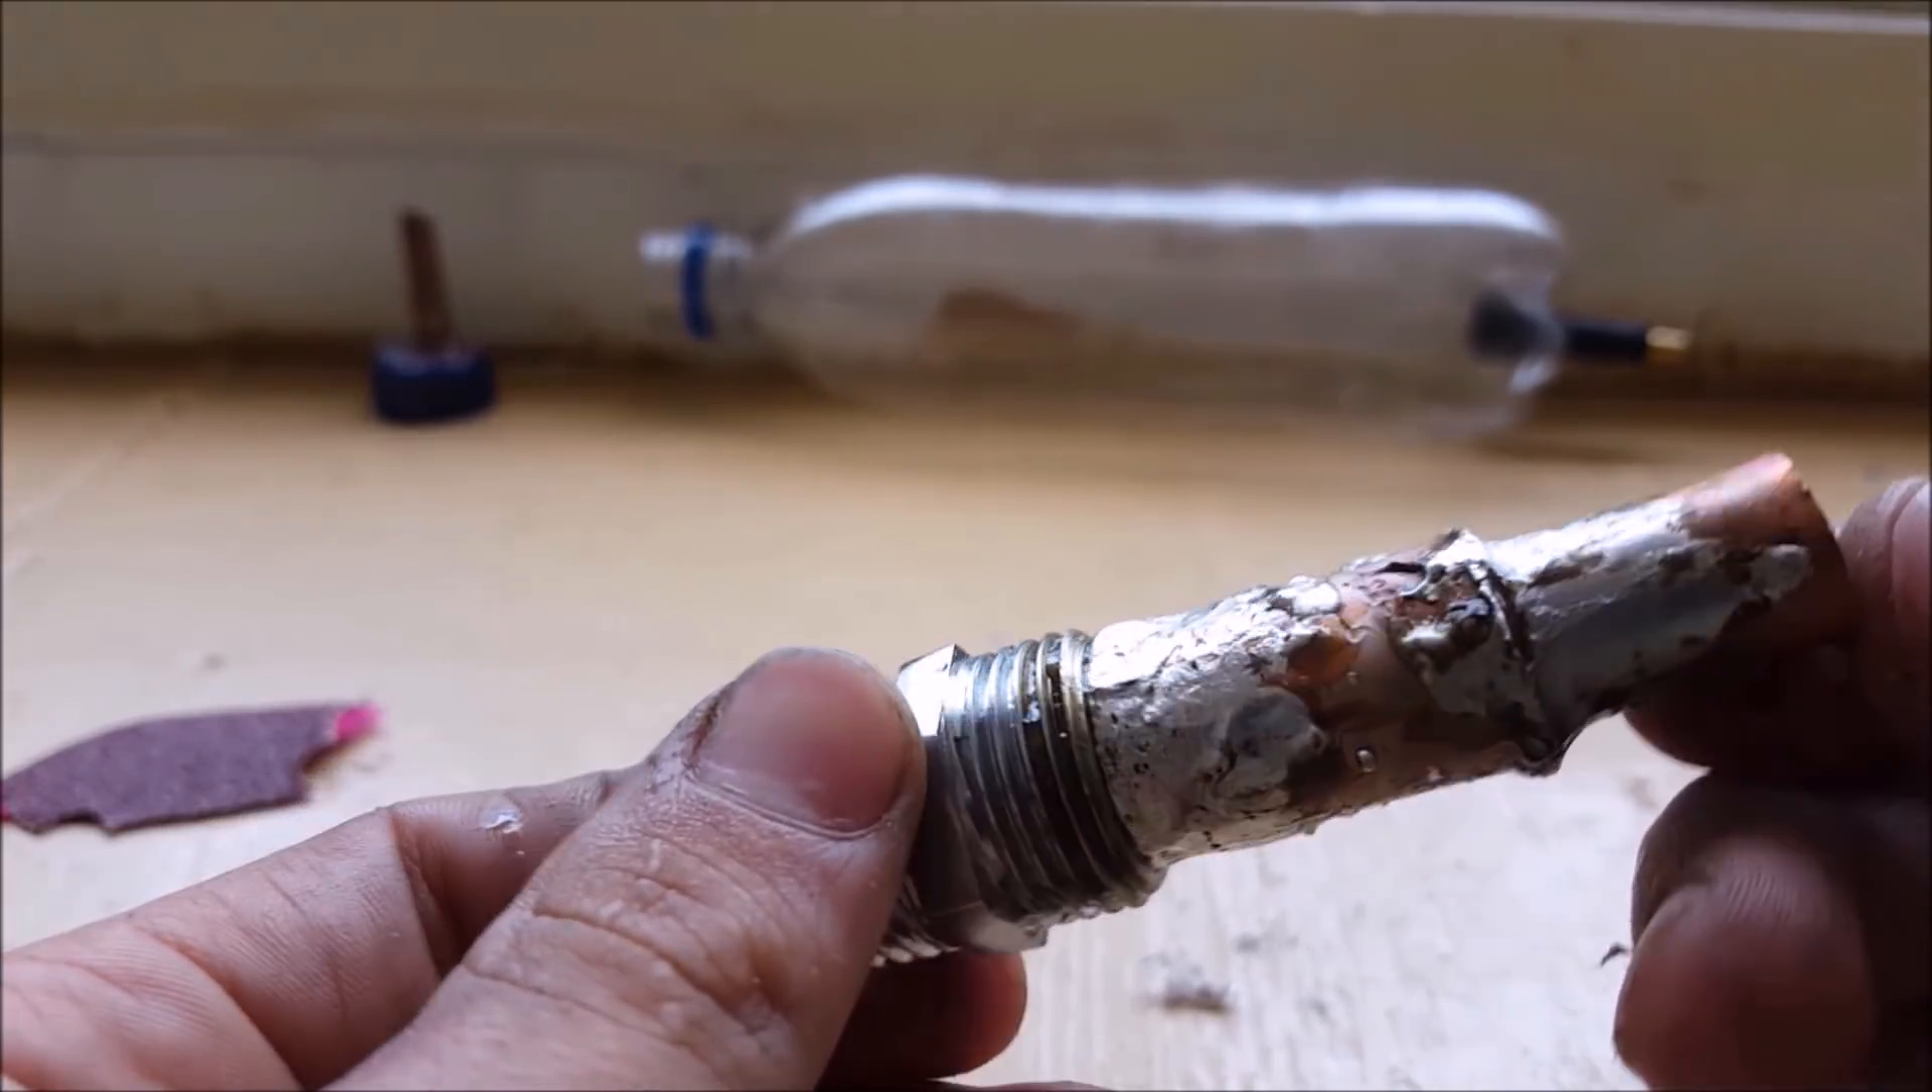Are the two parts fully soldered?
Yes.